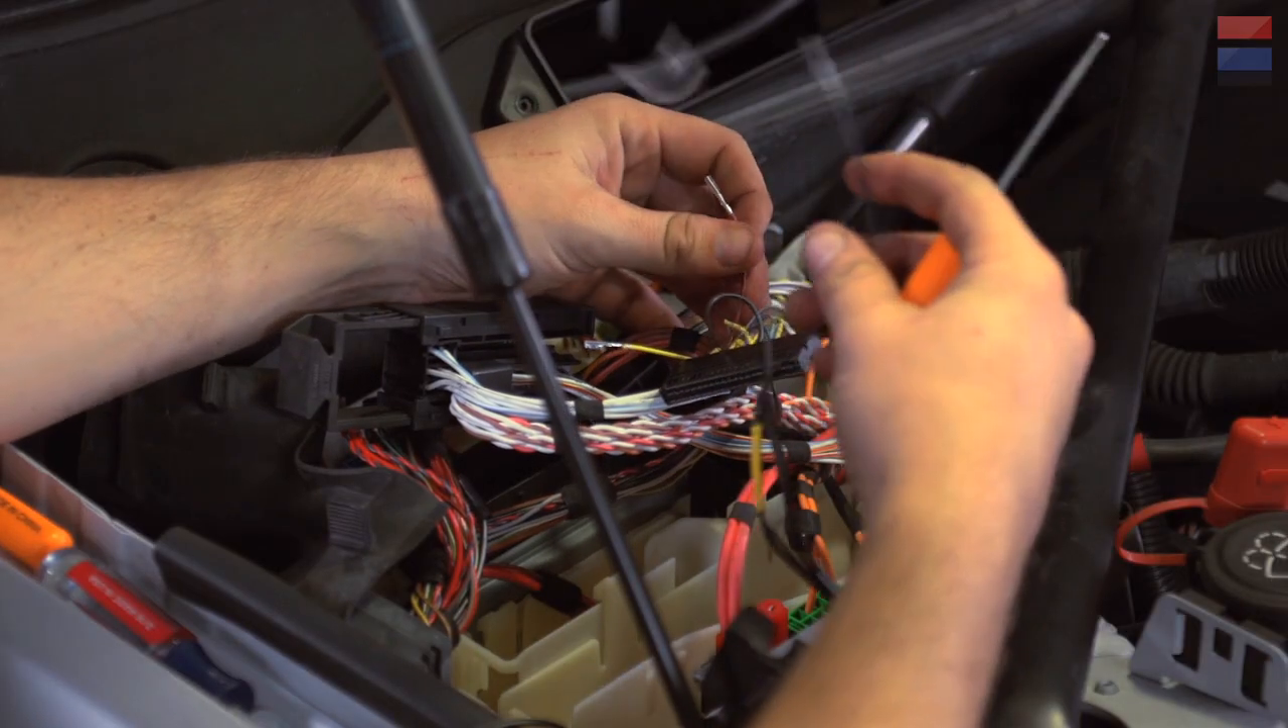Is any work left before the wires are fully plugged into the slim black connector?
Yes.